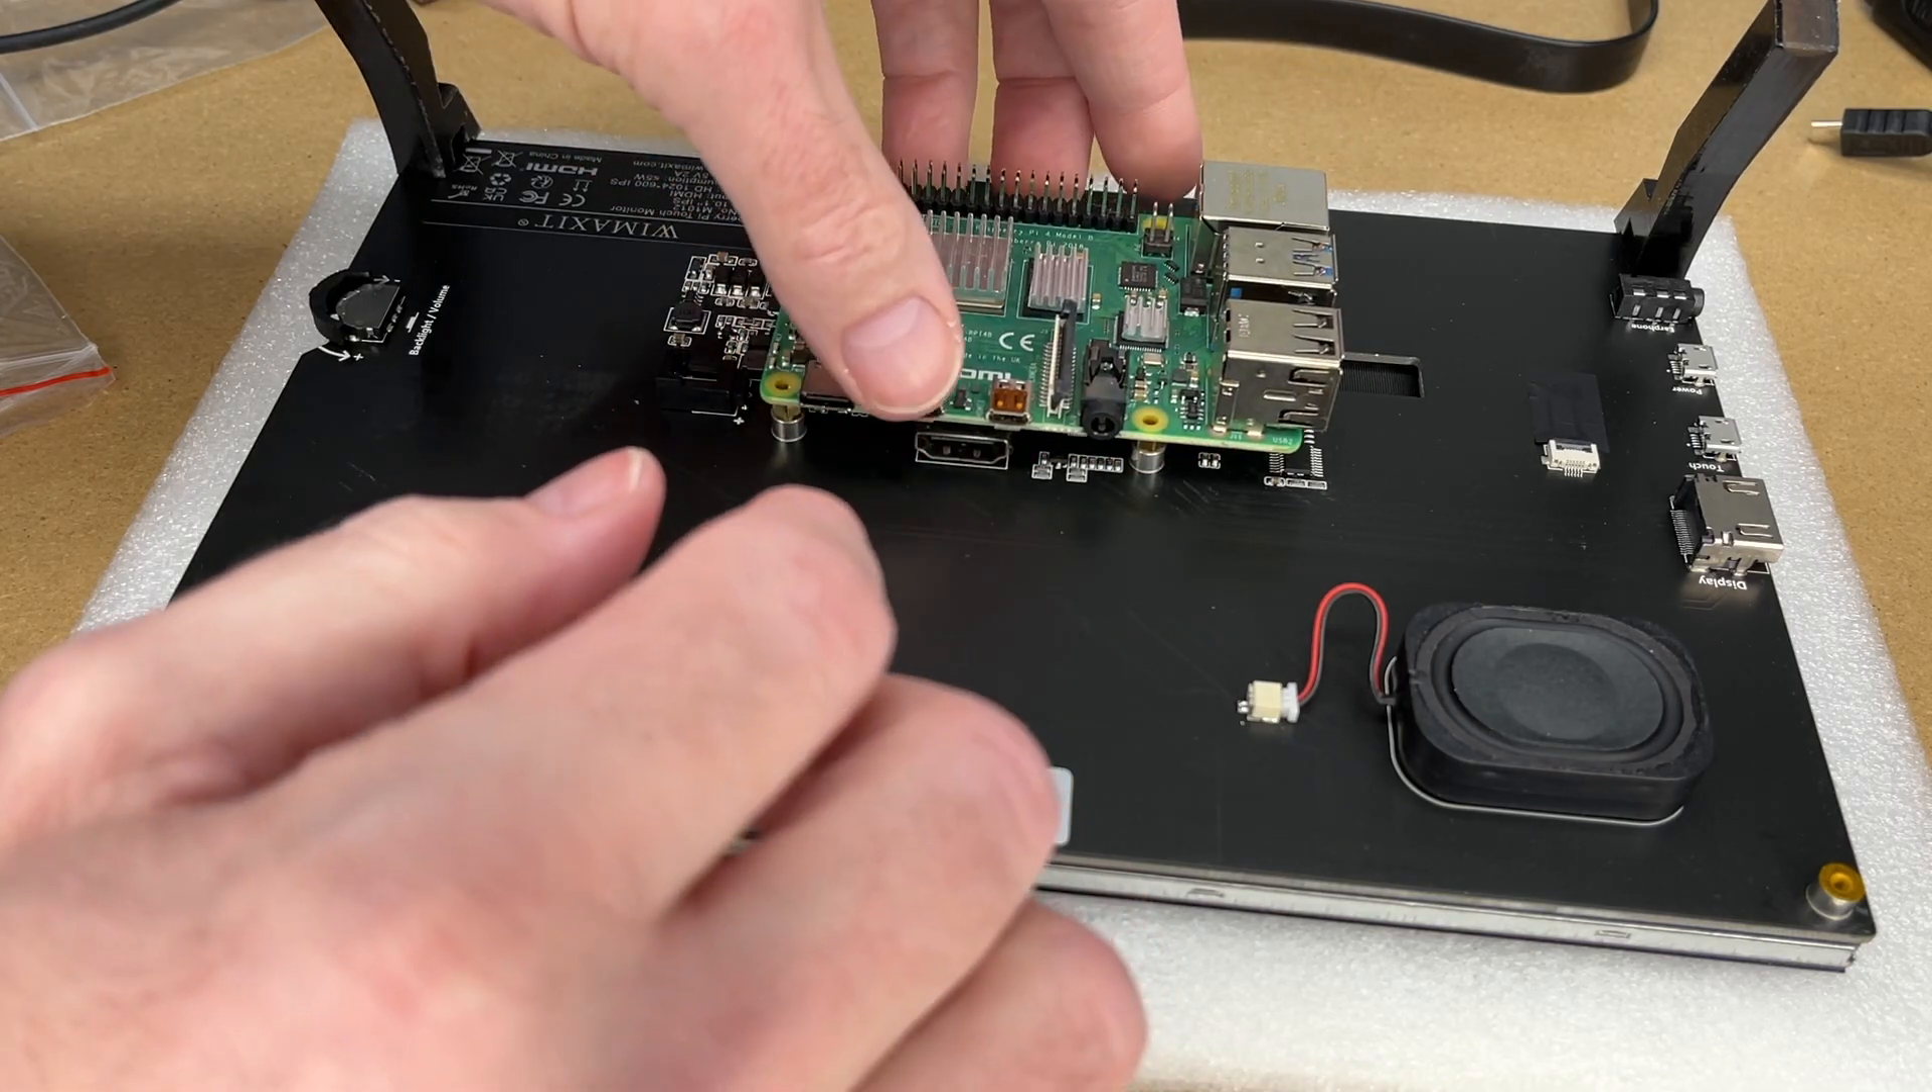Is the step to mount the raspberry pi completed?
No.